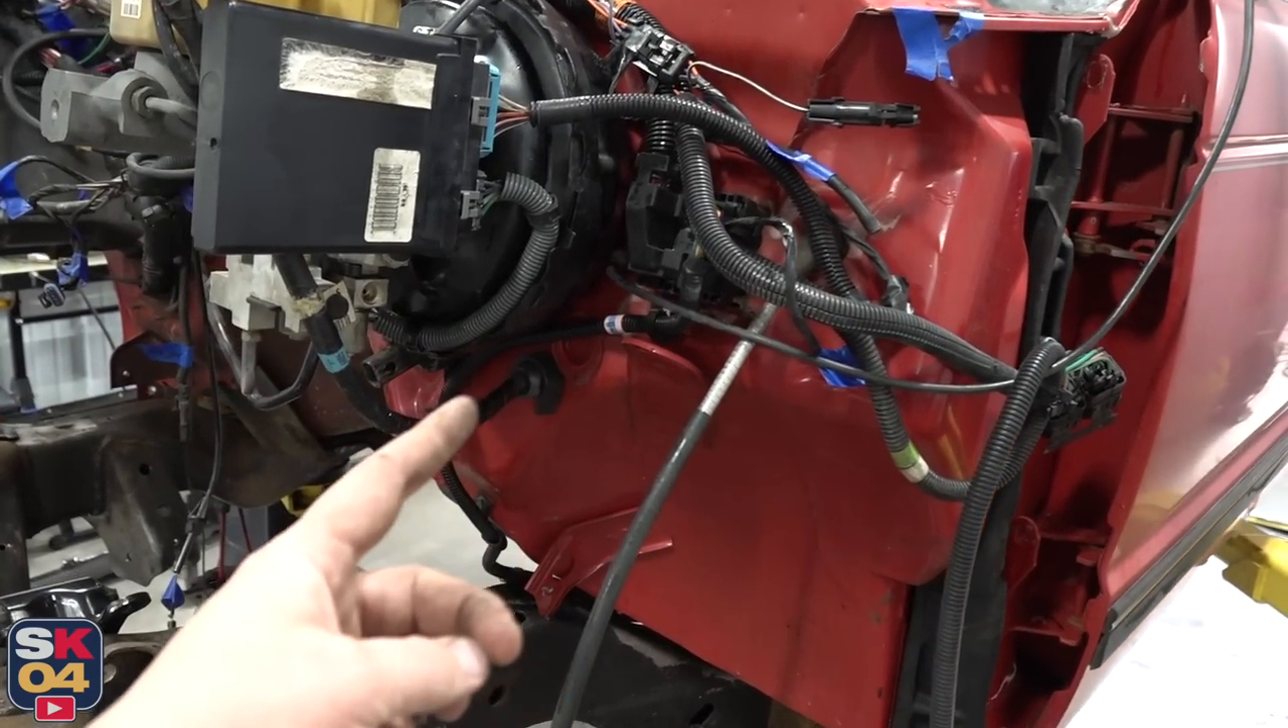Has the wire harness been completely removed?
No.